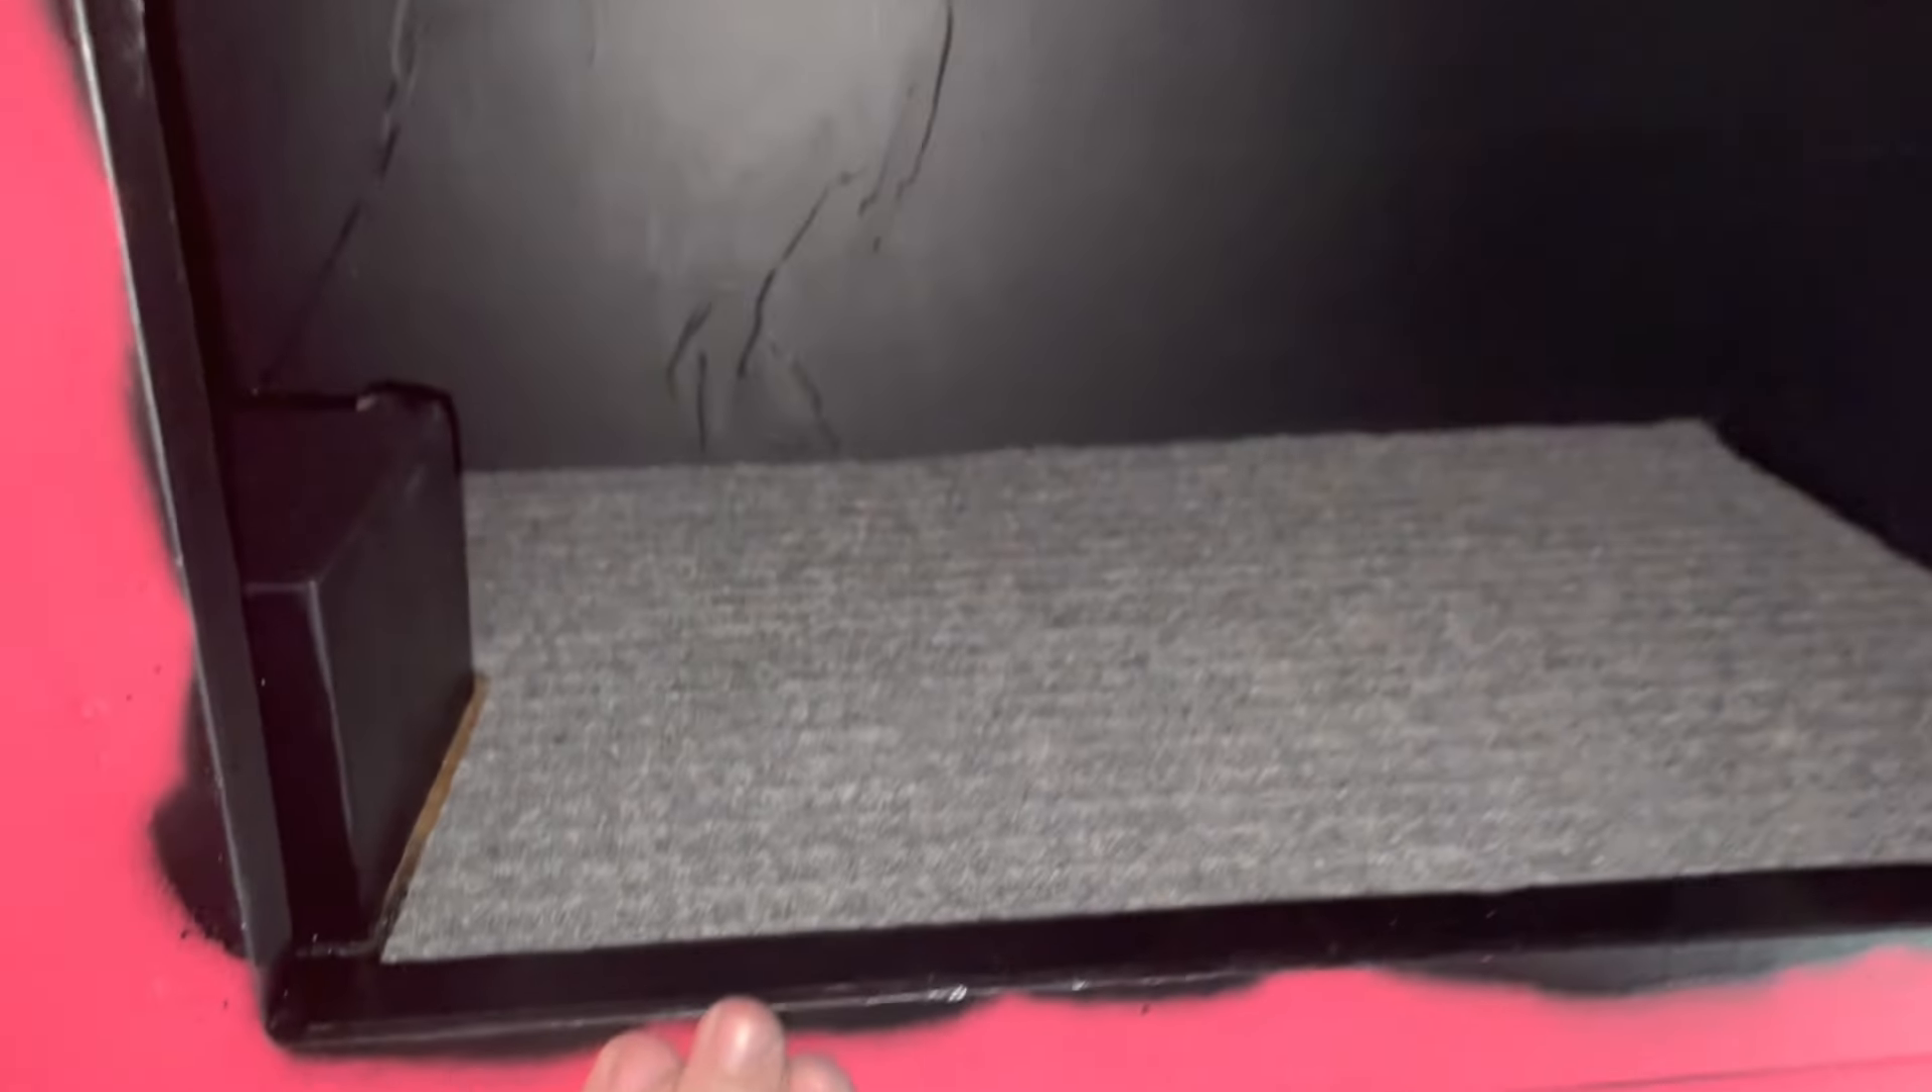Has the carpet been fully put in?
Yes.